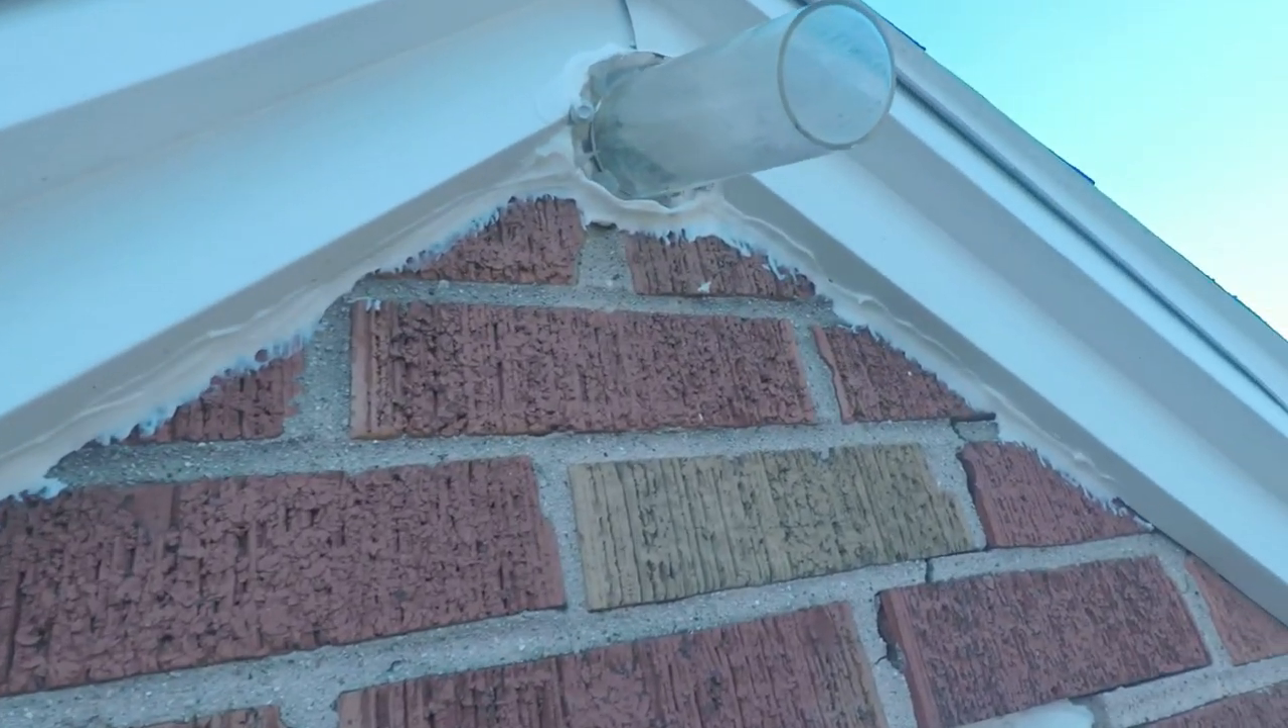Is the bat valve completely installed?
Yes.